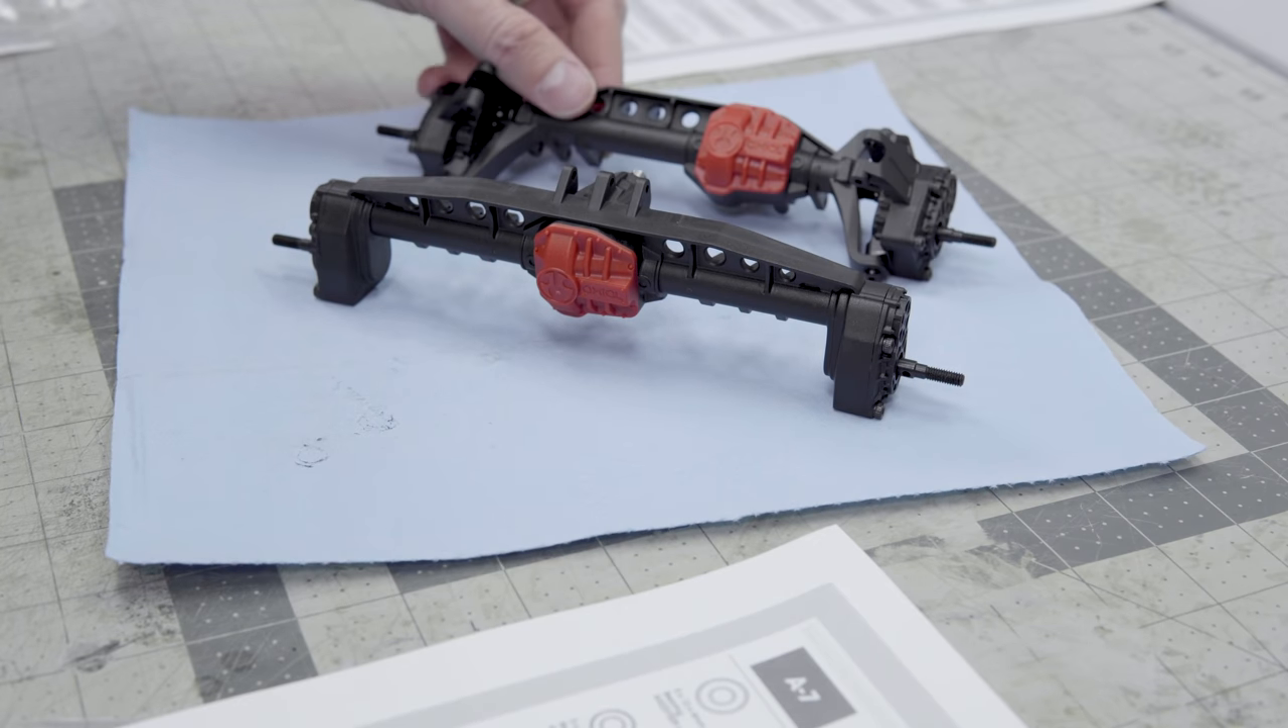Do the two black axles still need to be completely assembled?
No.